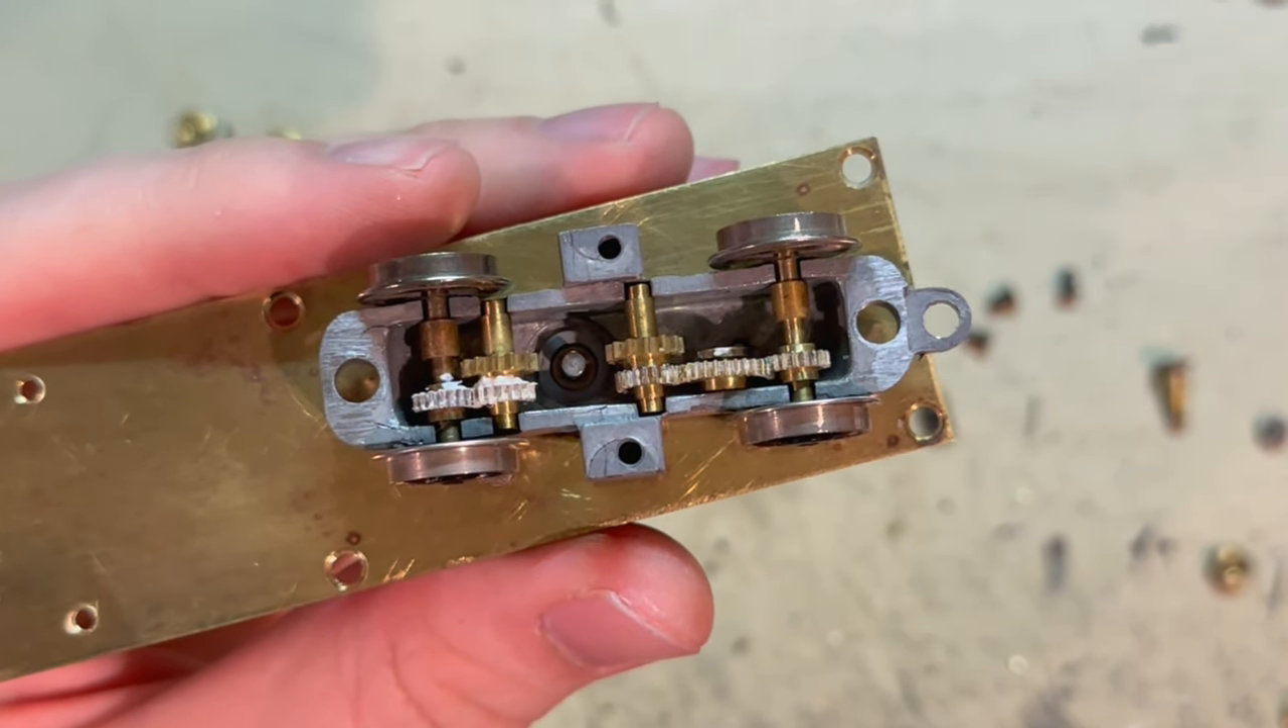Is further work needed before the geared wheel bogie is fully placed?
No.